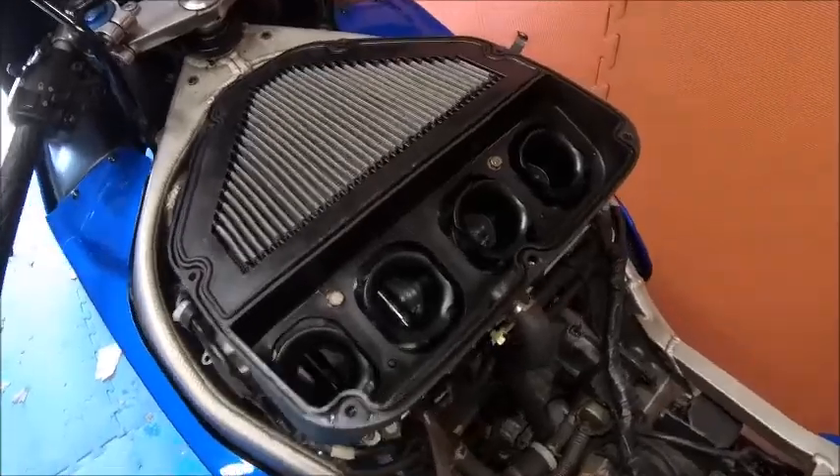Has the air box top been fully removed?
Yes.